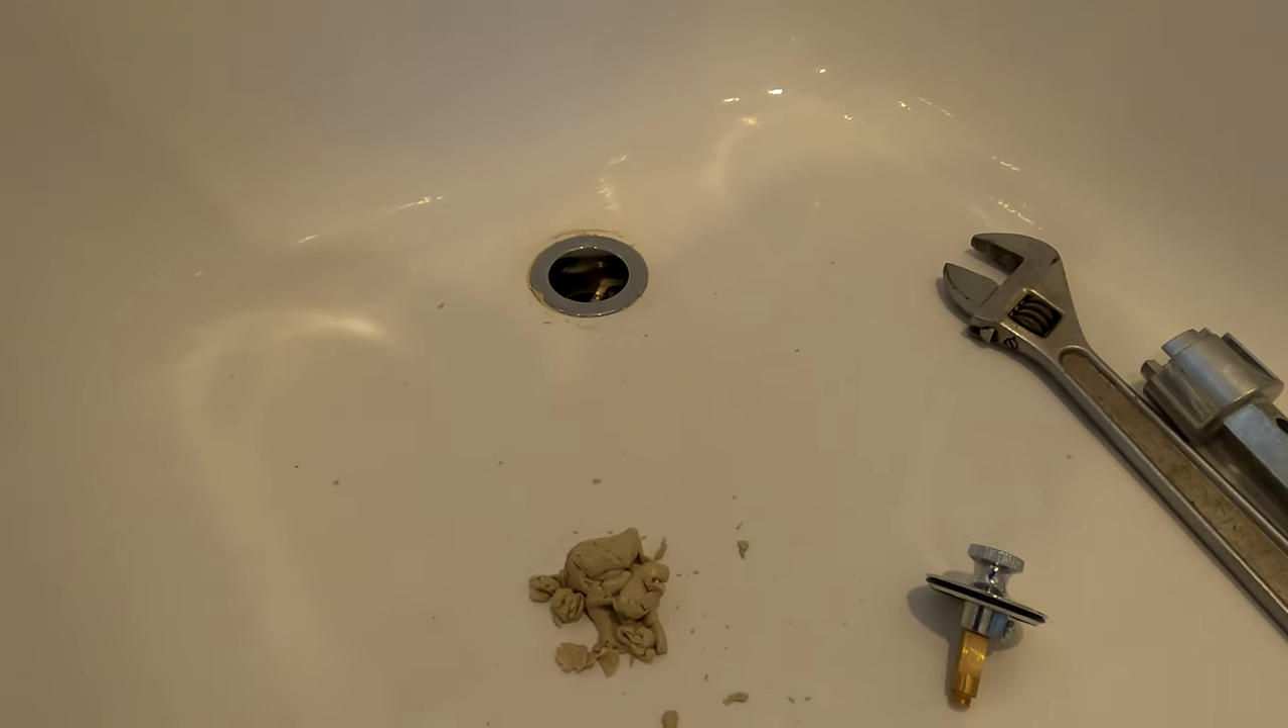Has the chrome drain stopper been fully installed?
No.